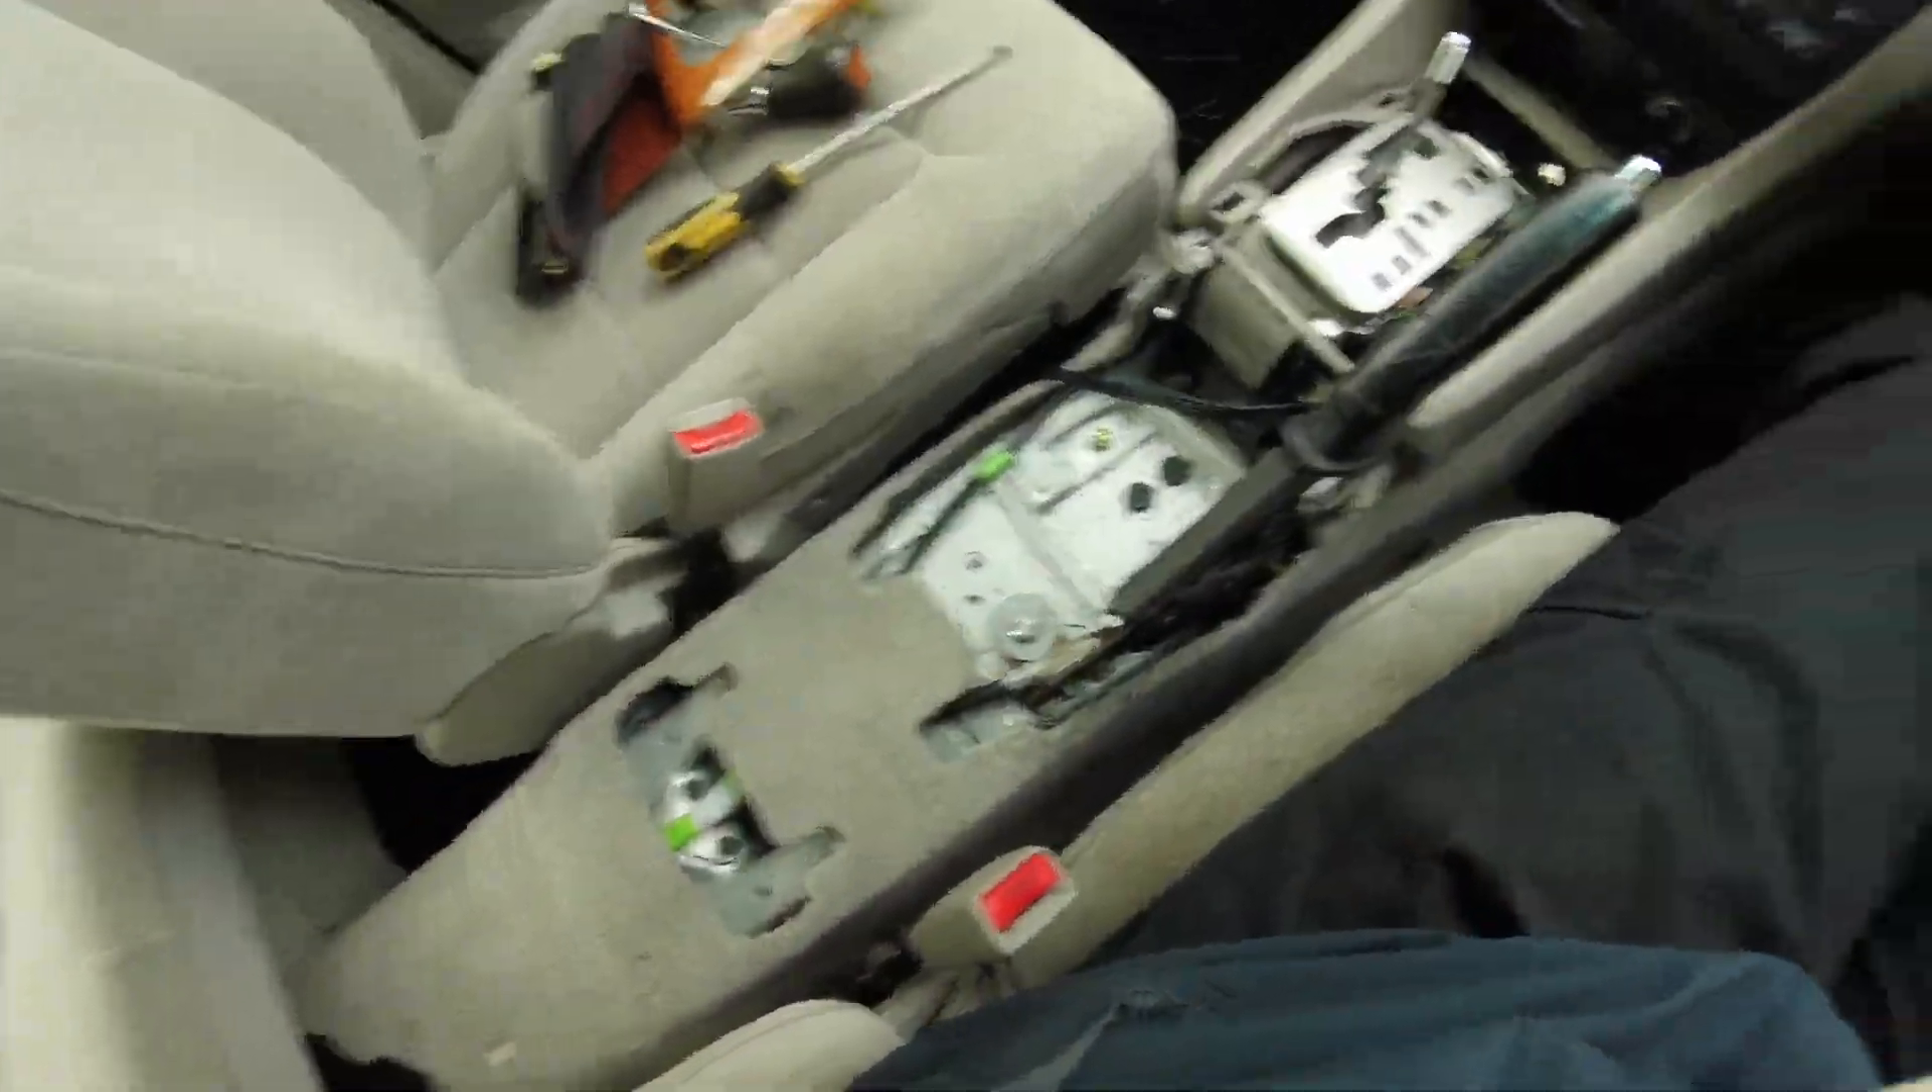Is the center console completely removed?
Yes.